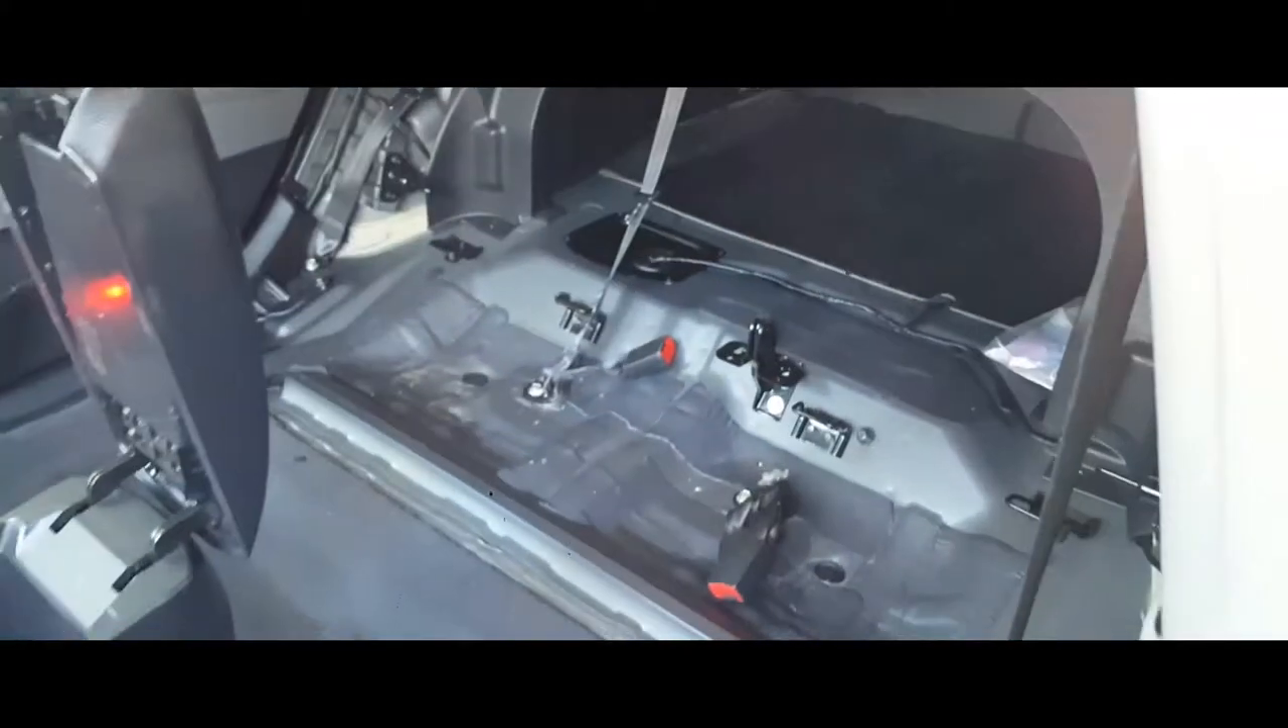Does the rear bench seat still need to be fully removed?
No.